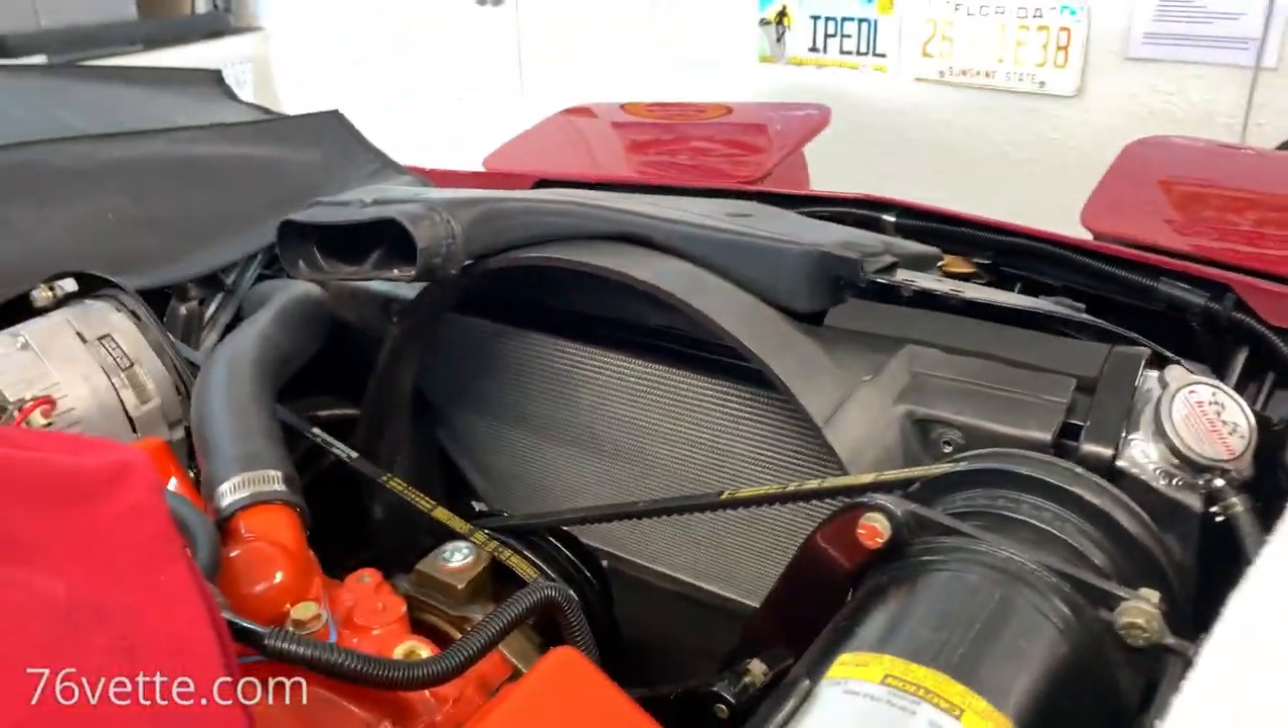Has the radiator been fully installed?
Yes.